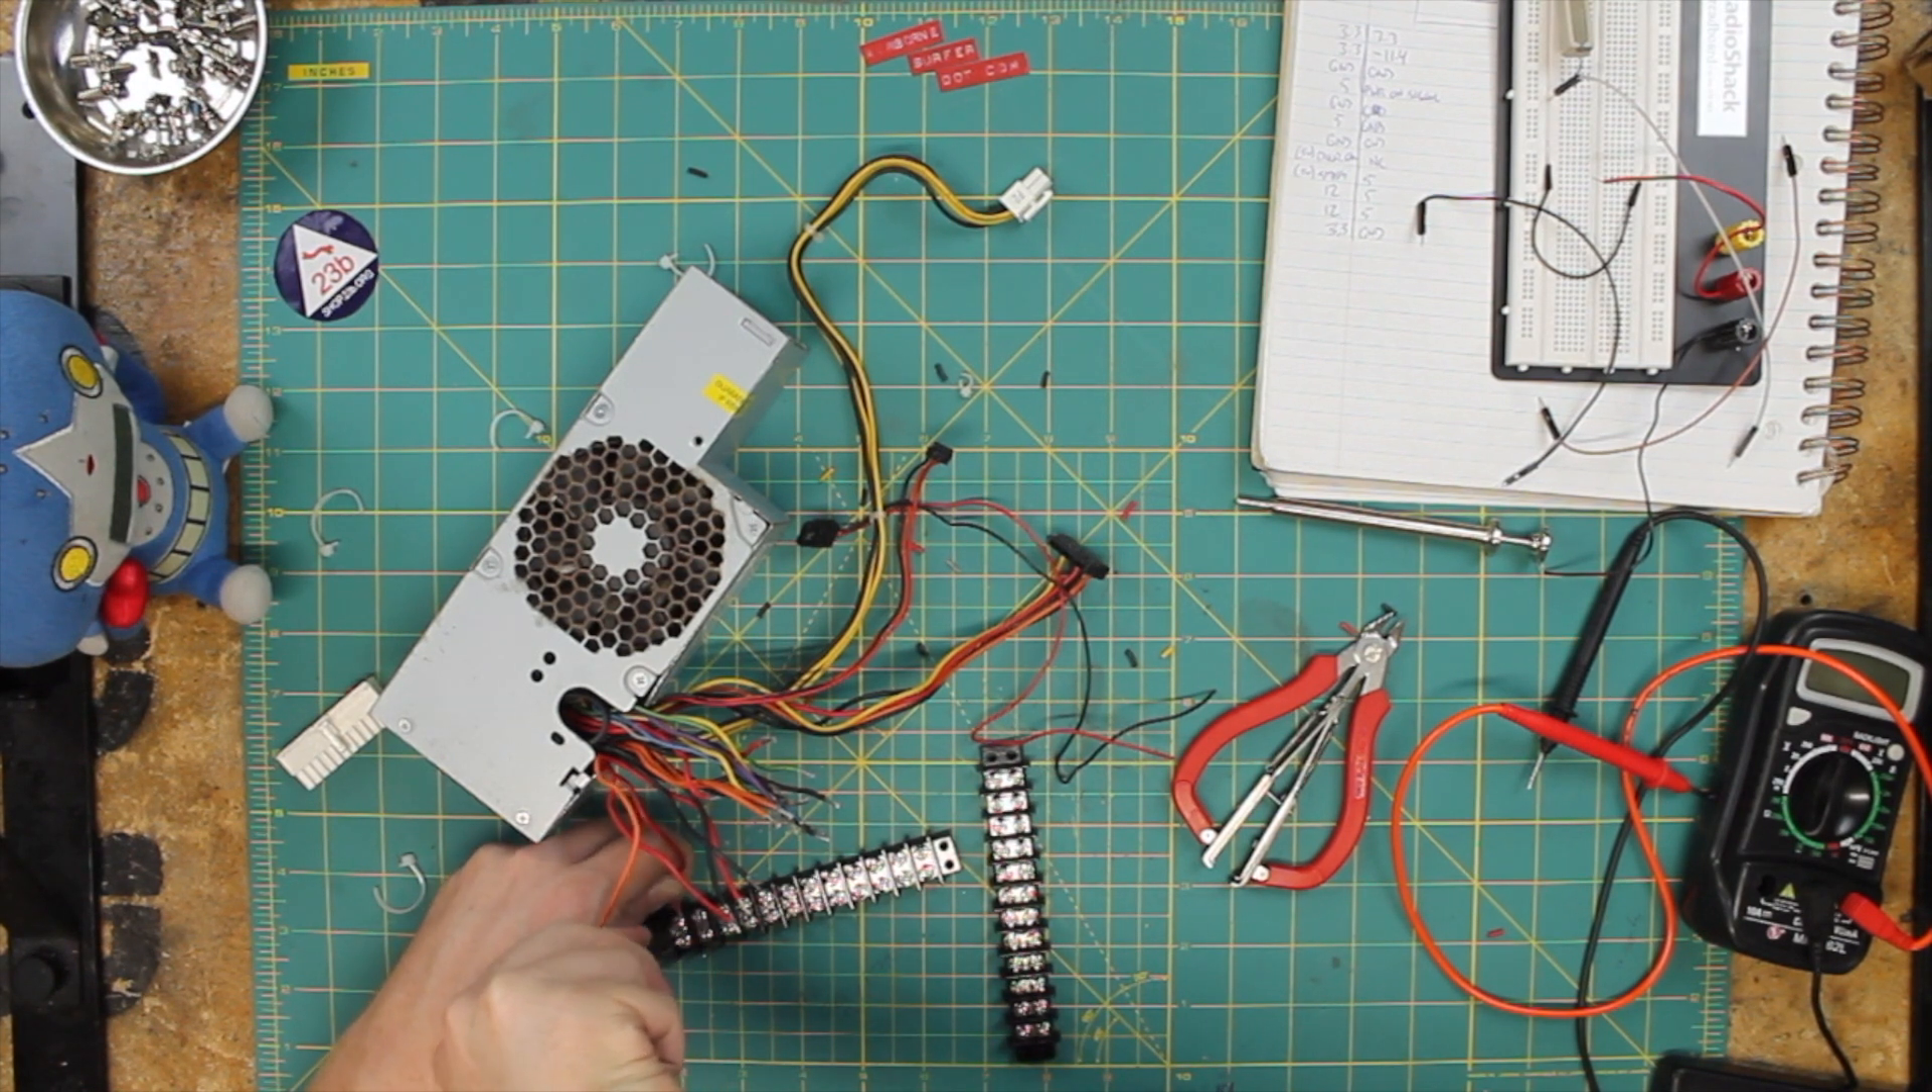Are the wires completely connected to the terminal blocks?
No.